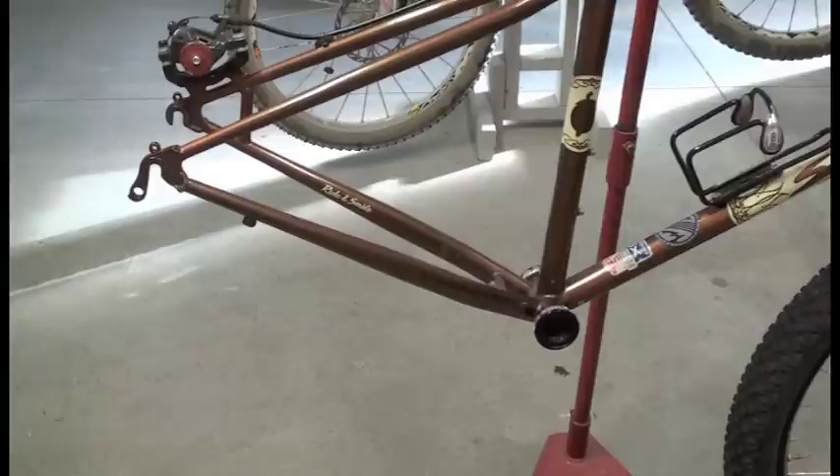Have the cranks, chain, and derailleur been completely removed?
Yes.